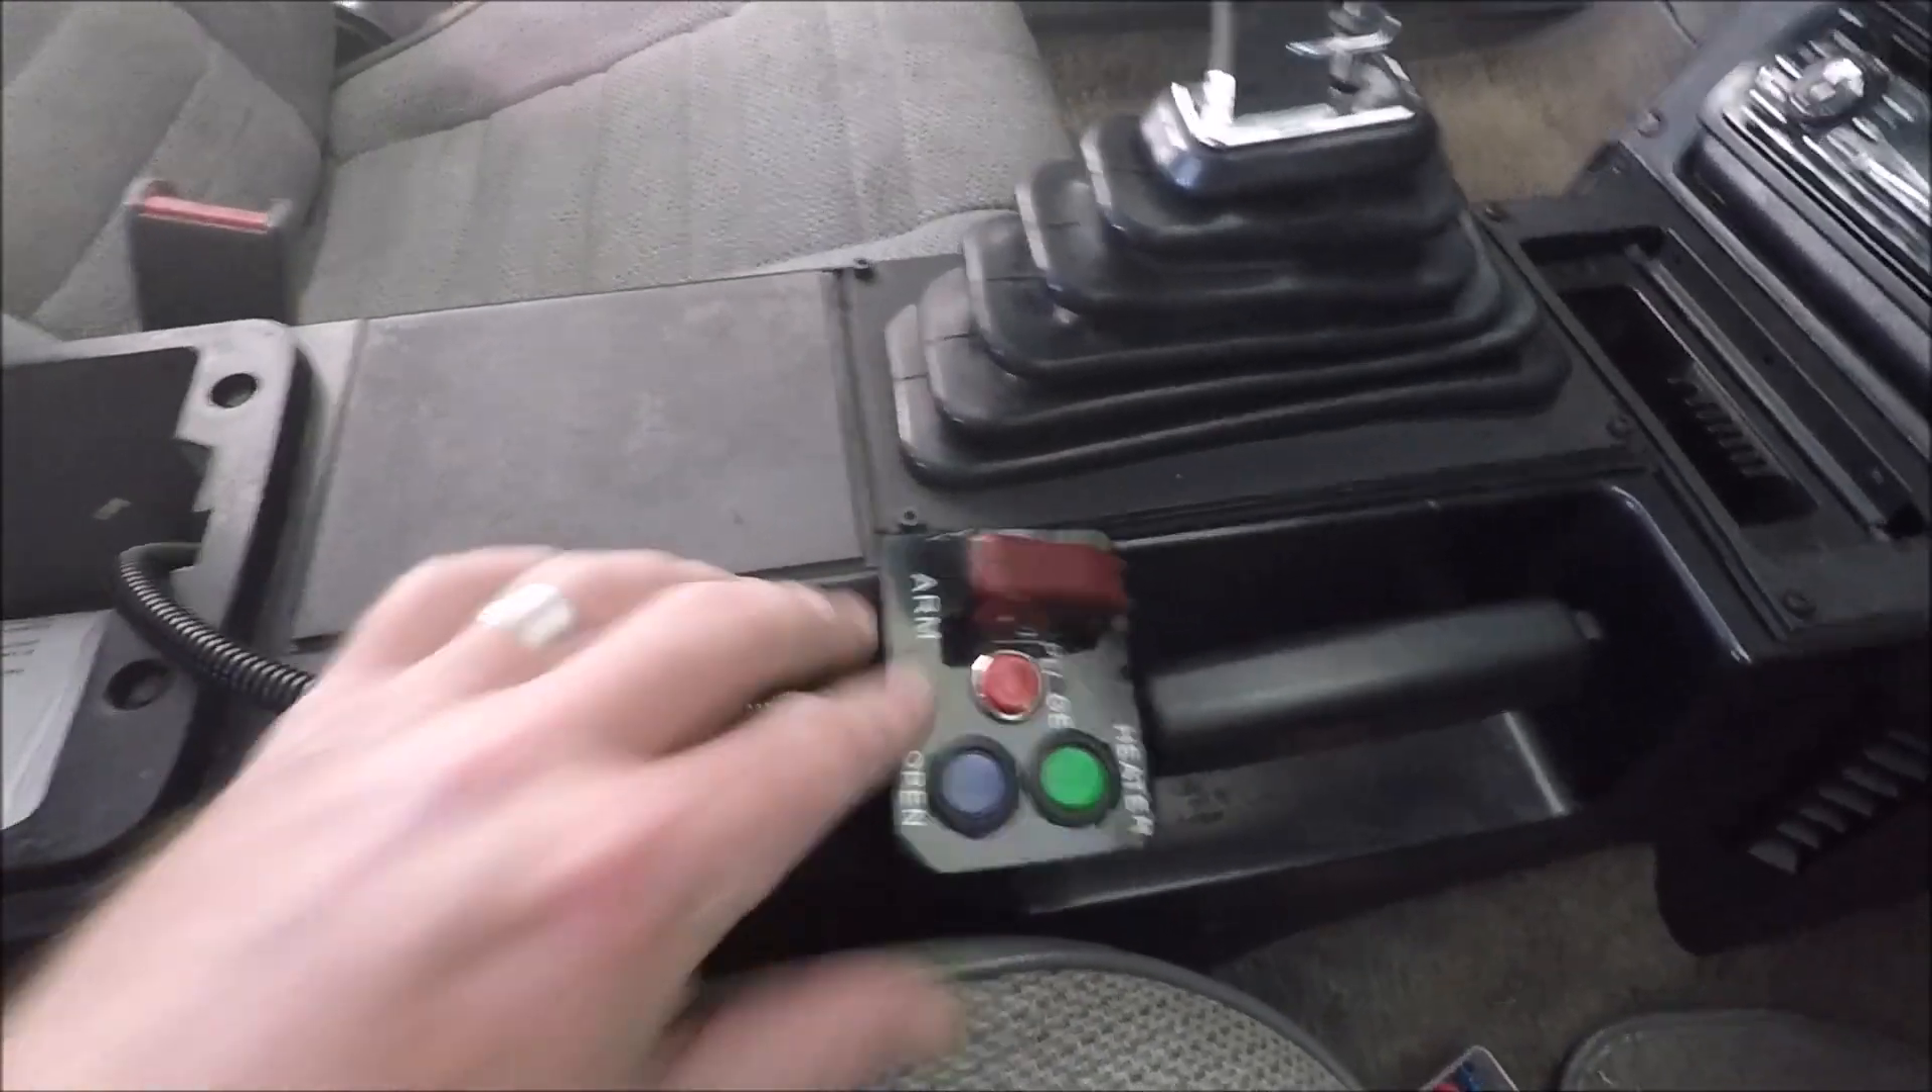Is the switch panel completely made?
Yes.